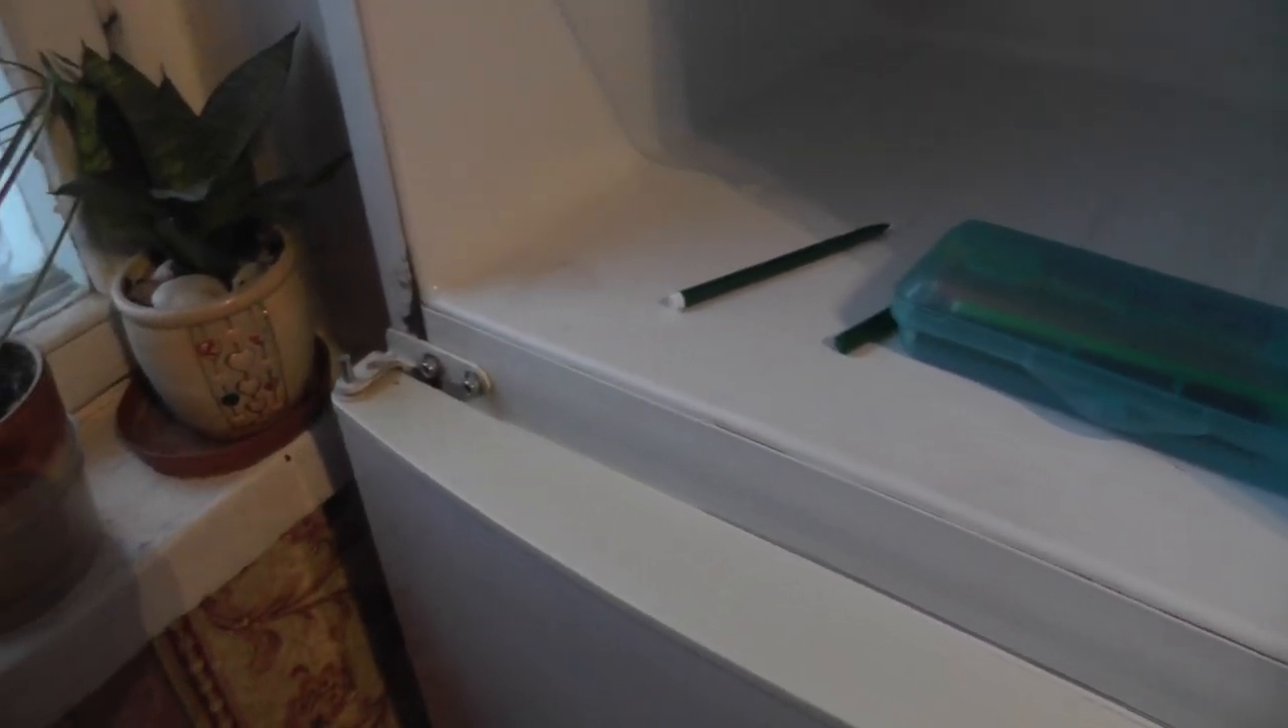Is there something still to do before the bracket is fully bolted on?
No.